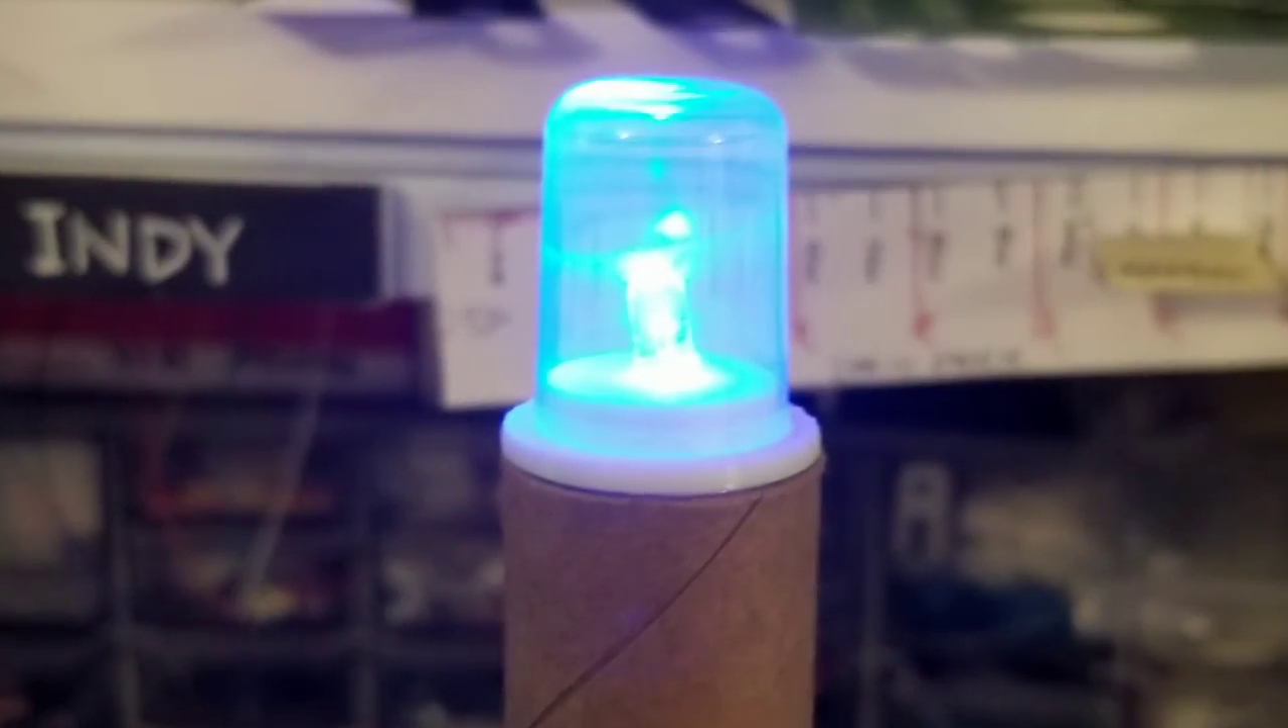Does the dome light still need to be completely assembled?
No.